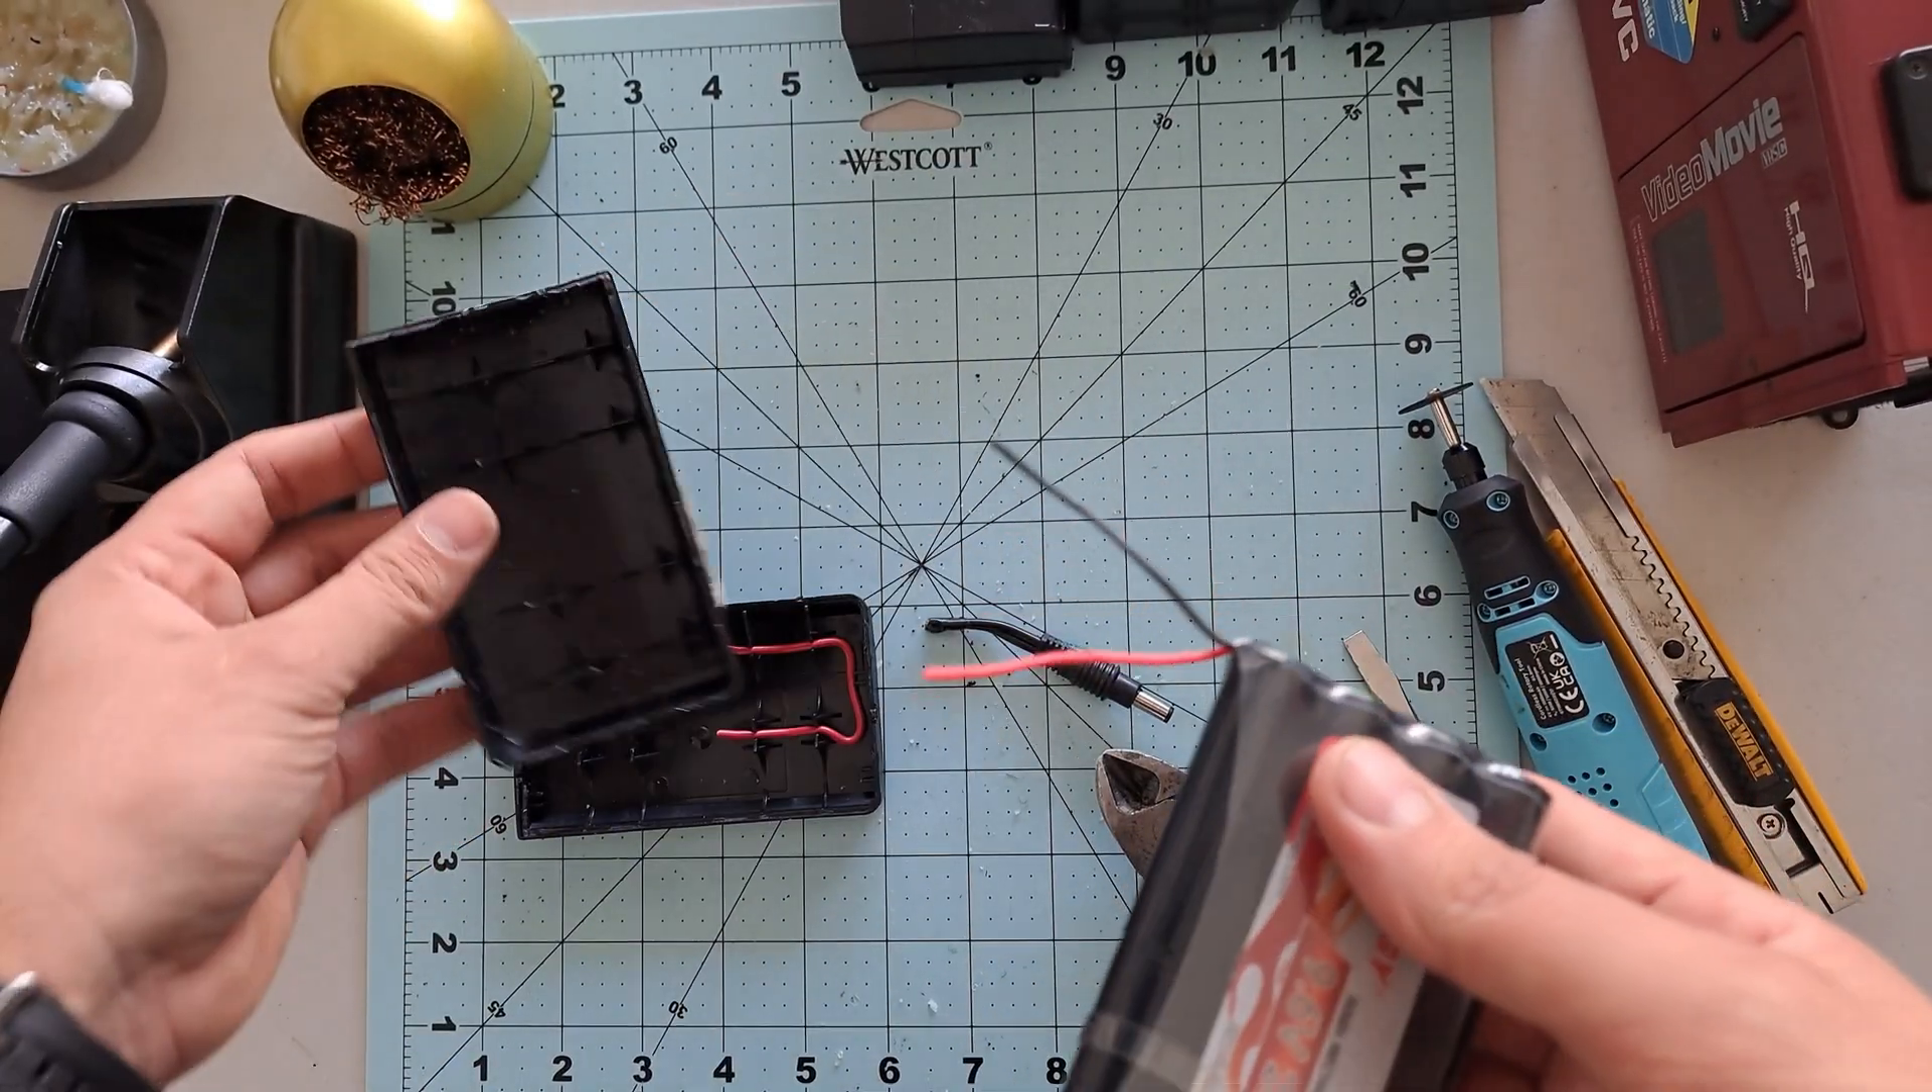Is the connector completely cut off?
Yes.